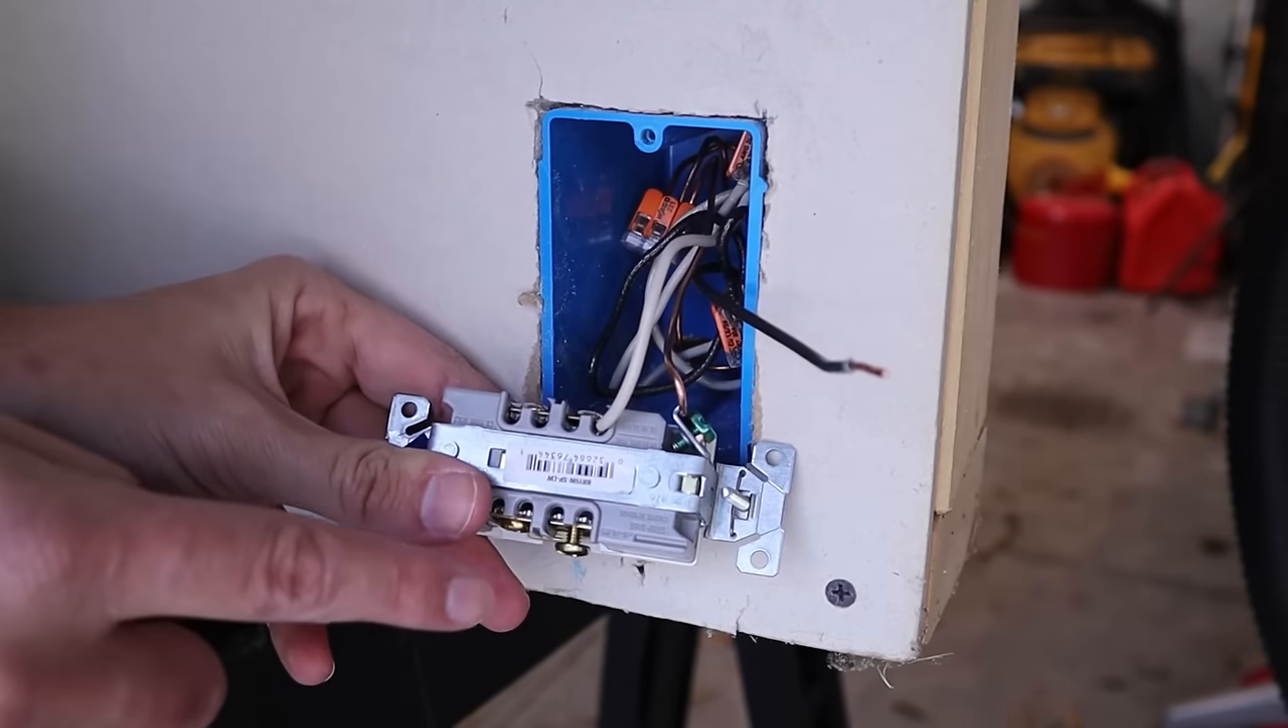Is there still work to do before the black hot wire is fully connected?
Yes.